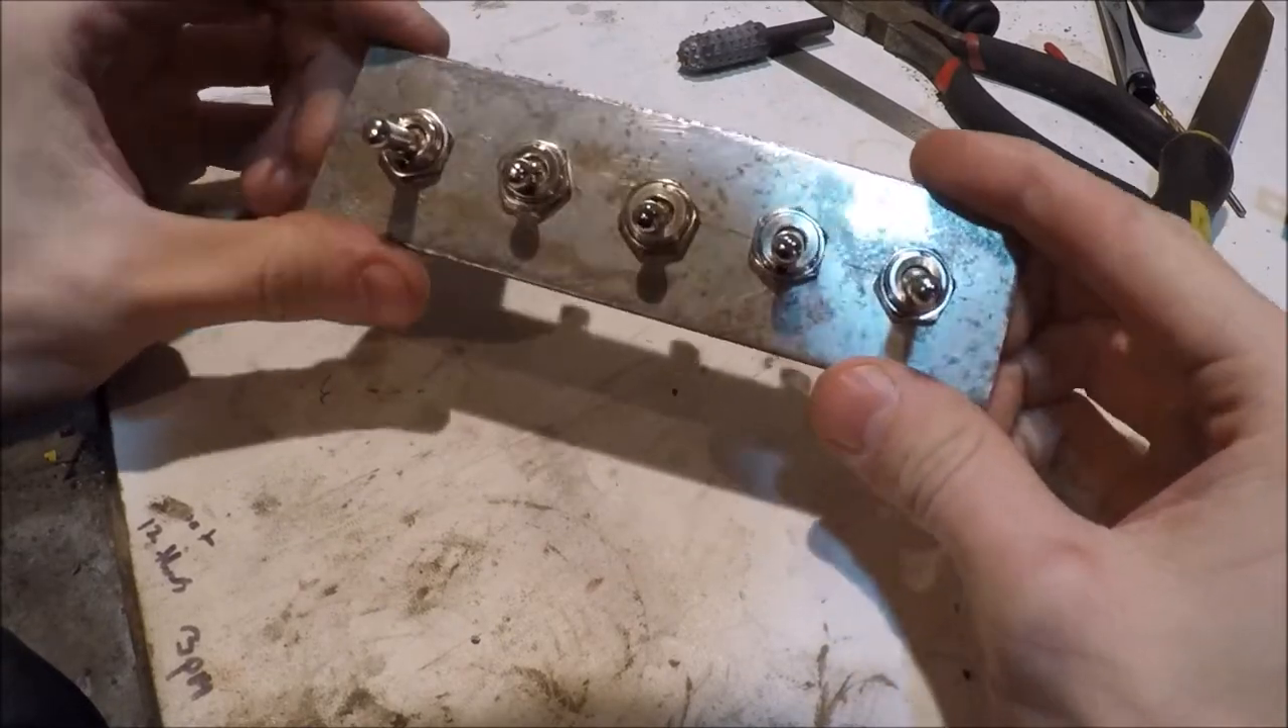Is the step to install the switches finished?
Yes.